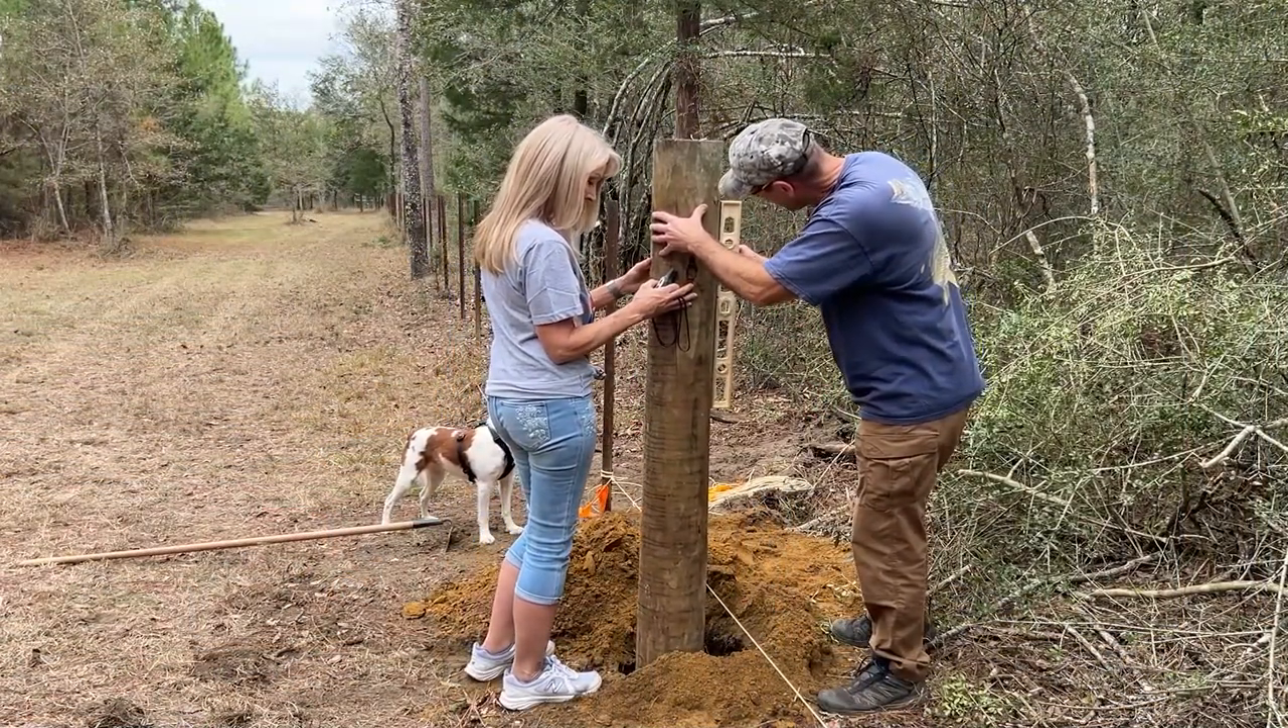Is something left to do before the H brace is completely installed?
Yes.